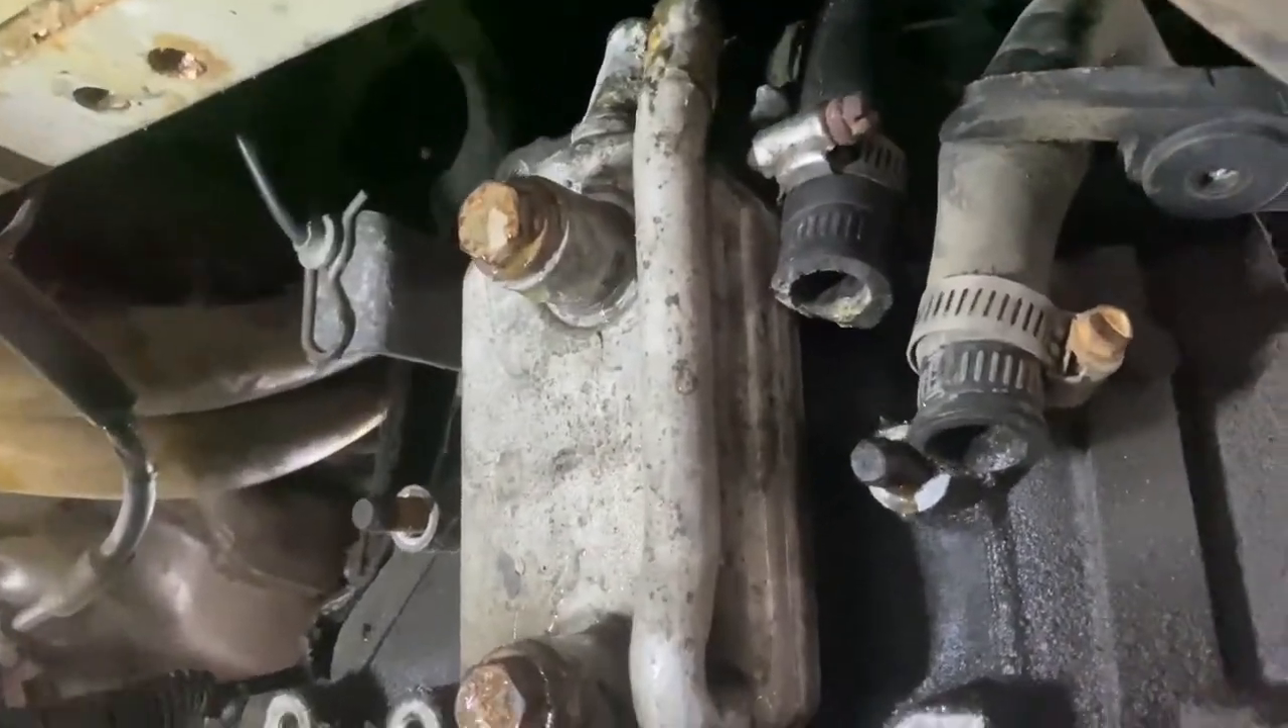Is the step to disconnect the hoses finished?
Yes.